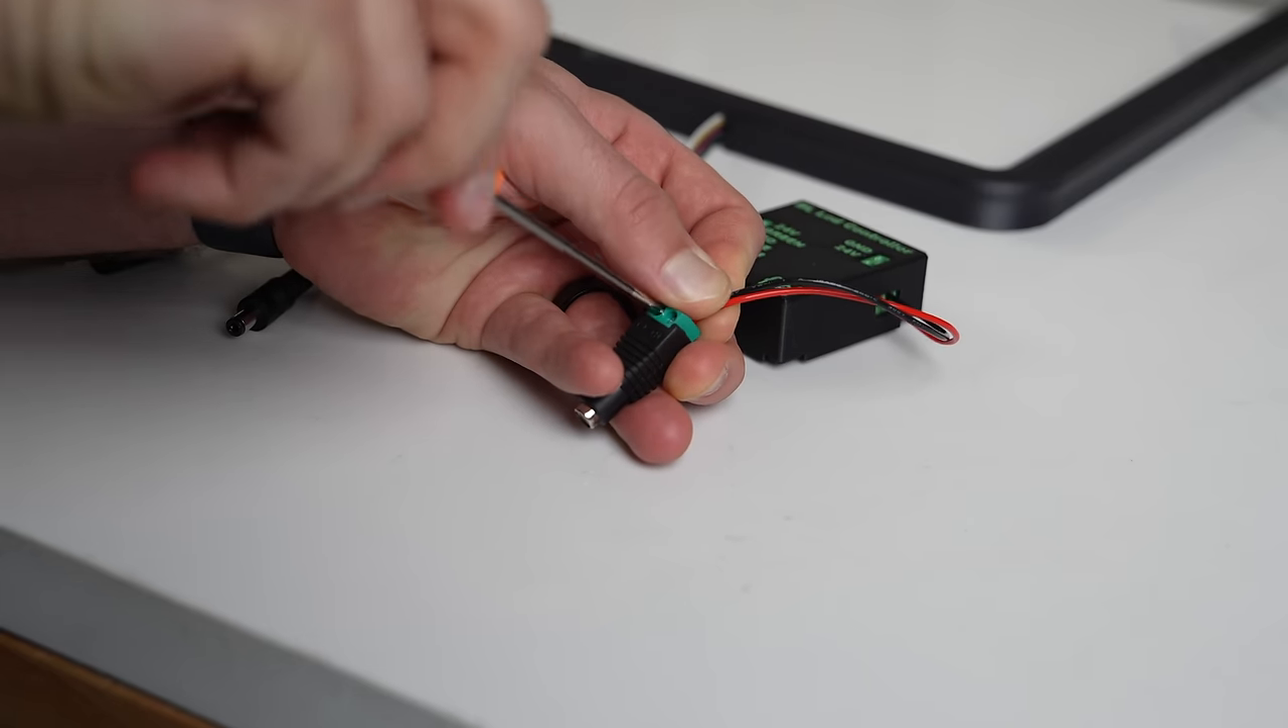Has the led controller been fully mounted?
No.